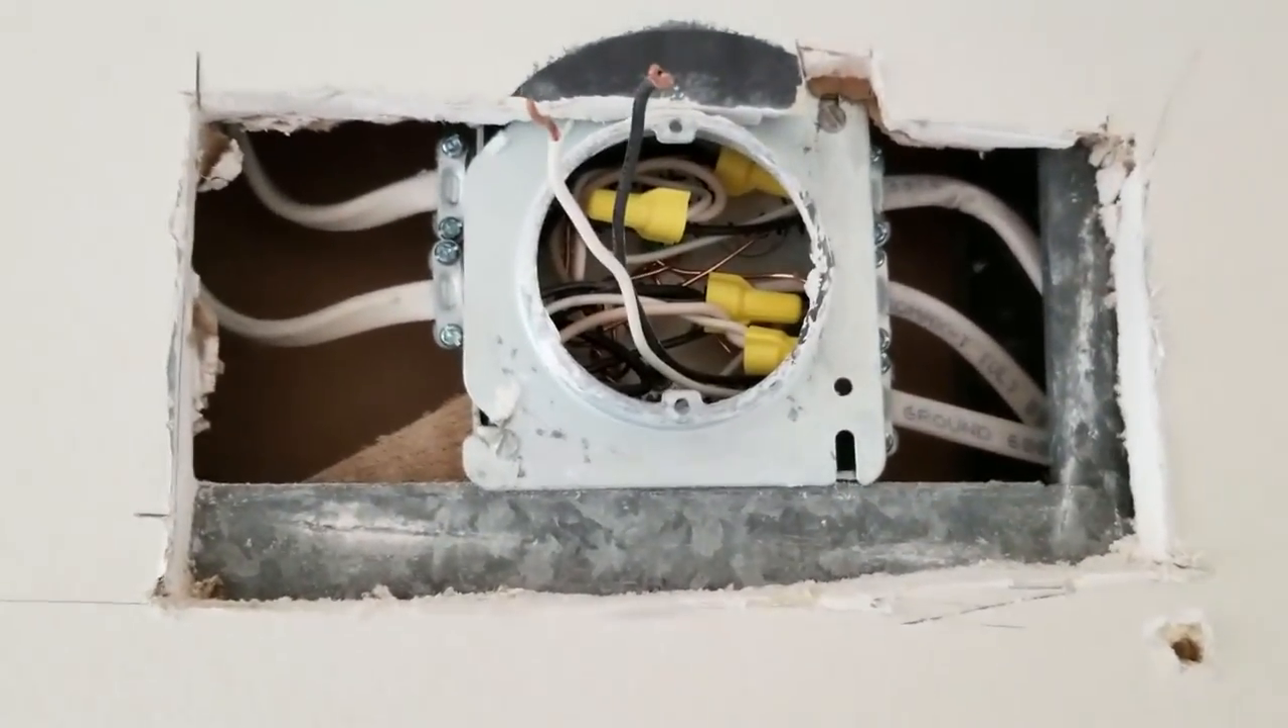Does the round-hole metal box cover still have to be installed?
No.